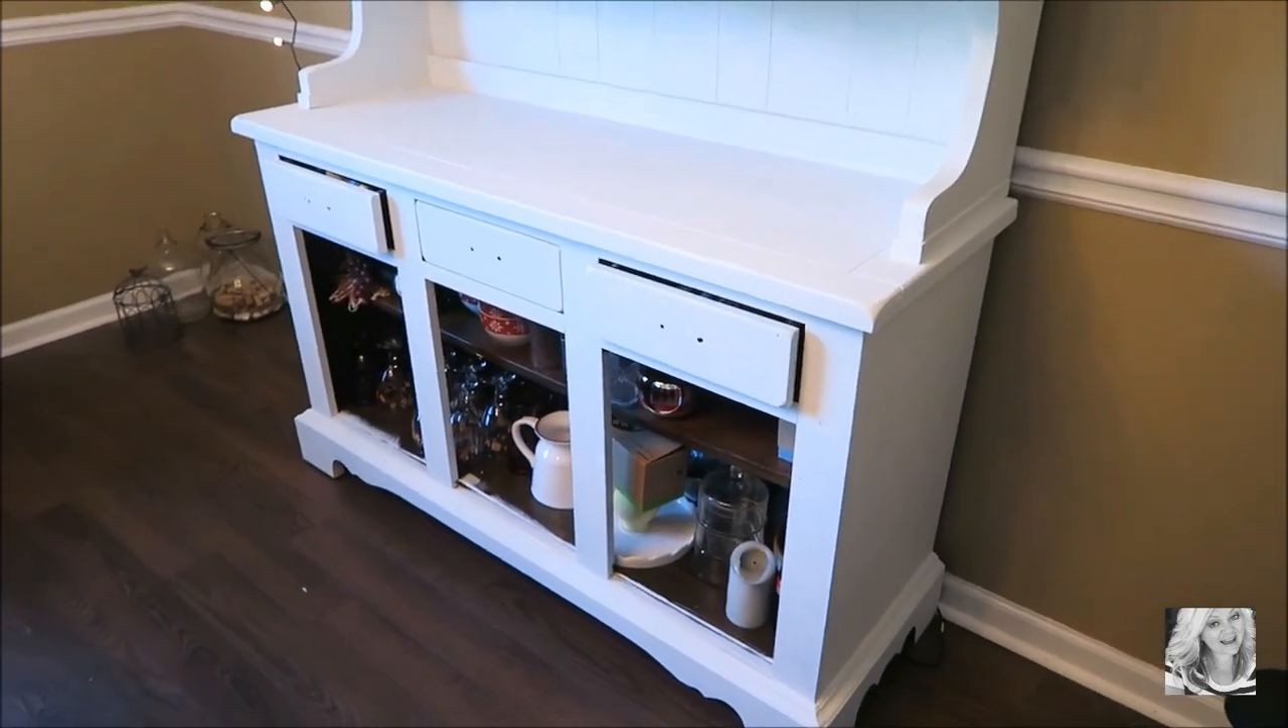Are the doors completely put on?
No.